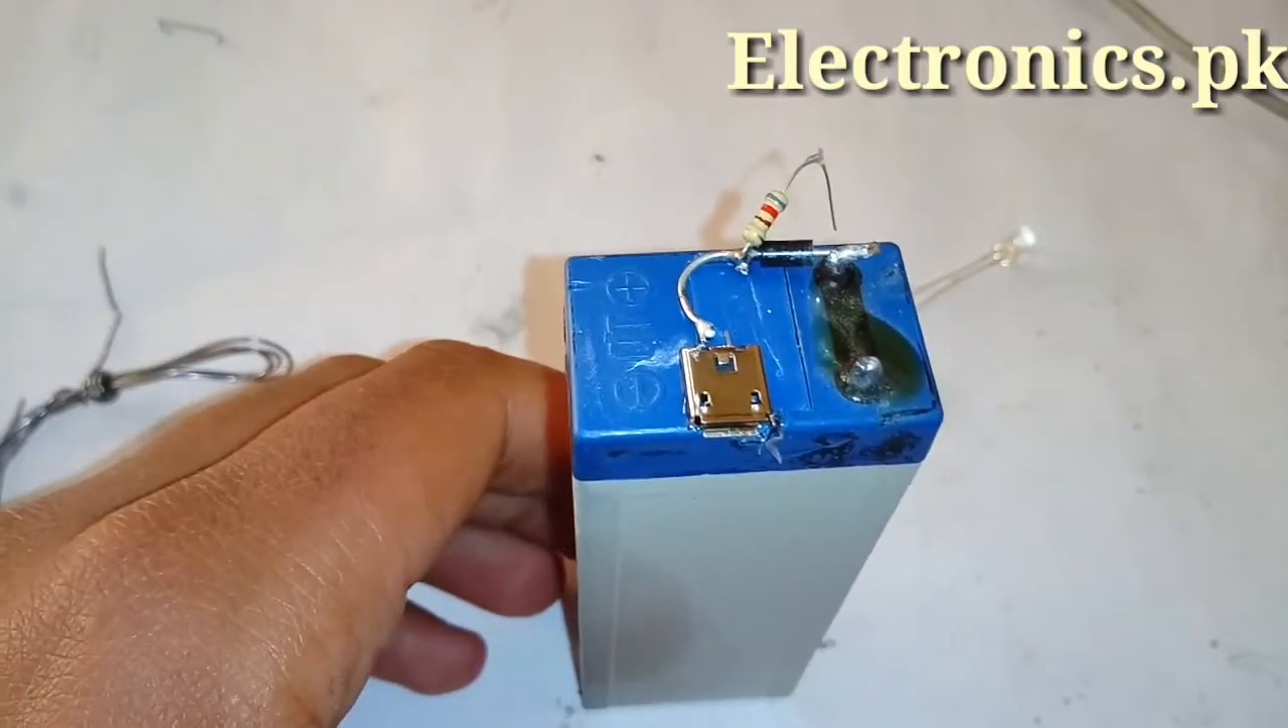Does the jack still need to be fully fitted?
No.